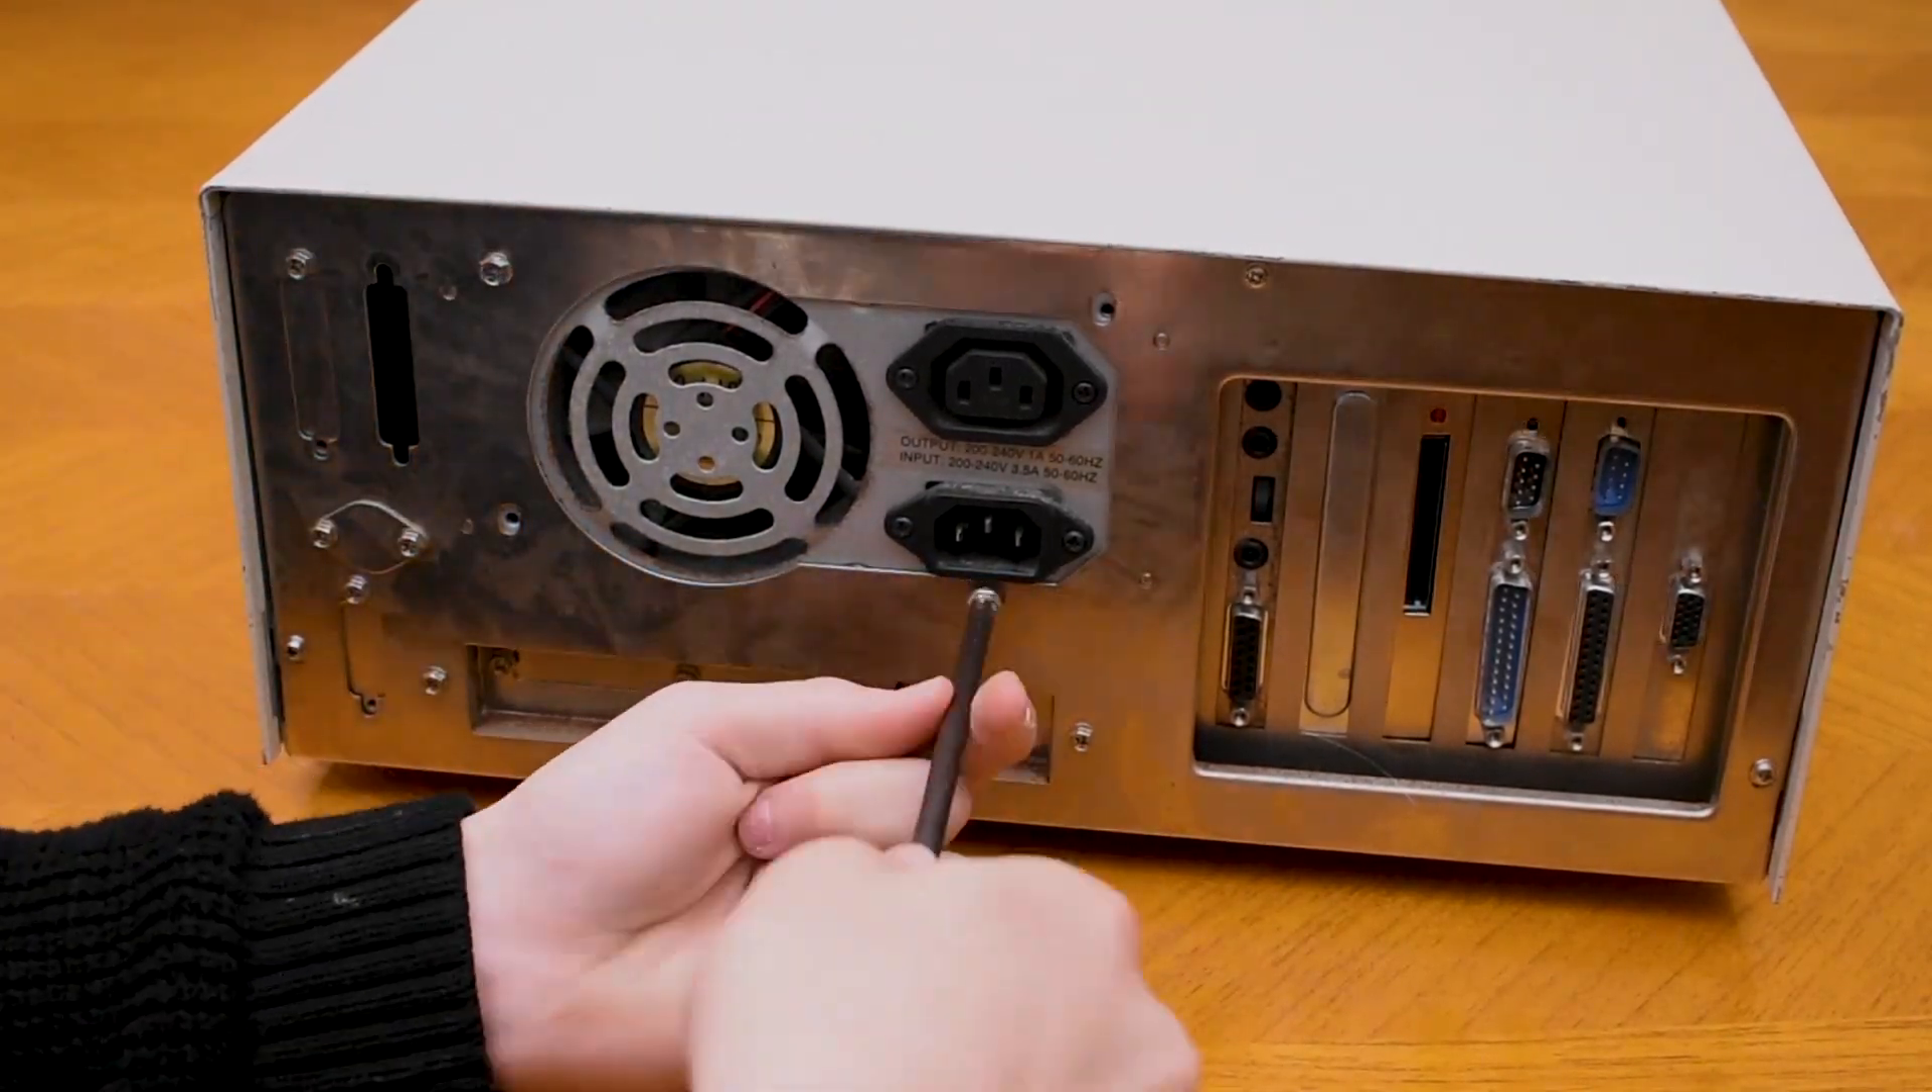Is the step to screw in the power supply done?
No.